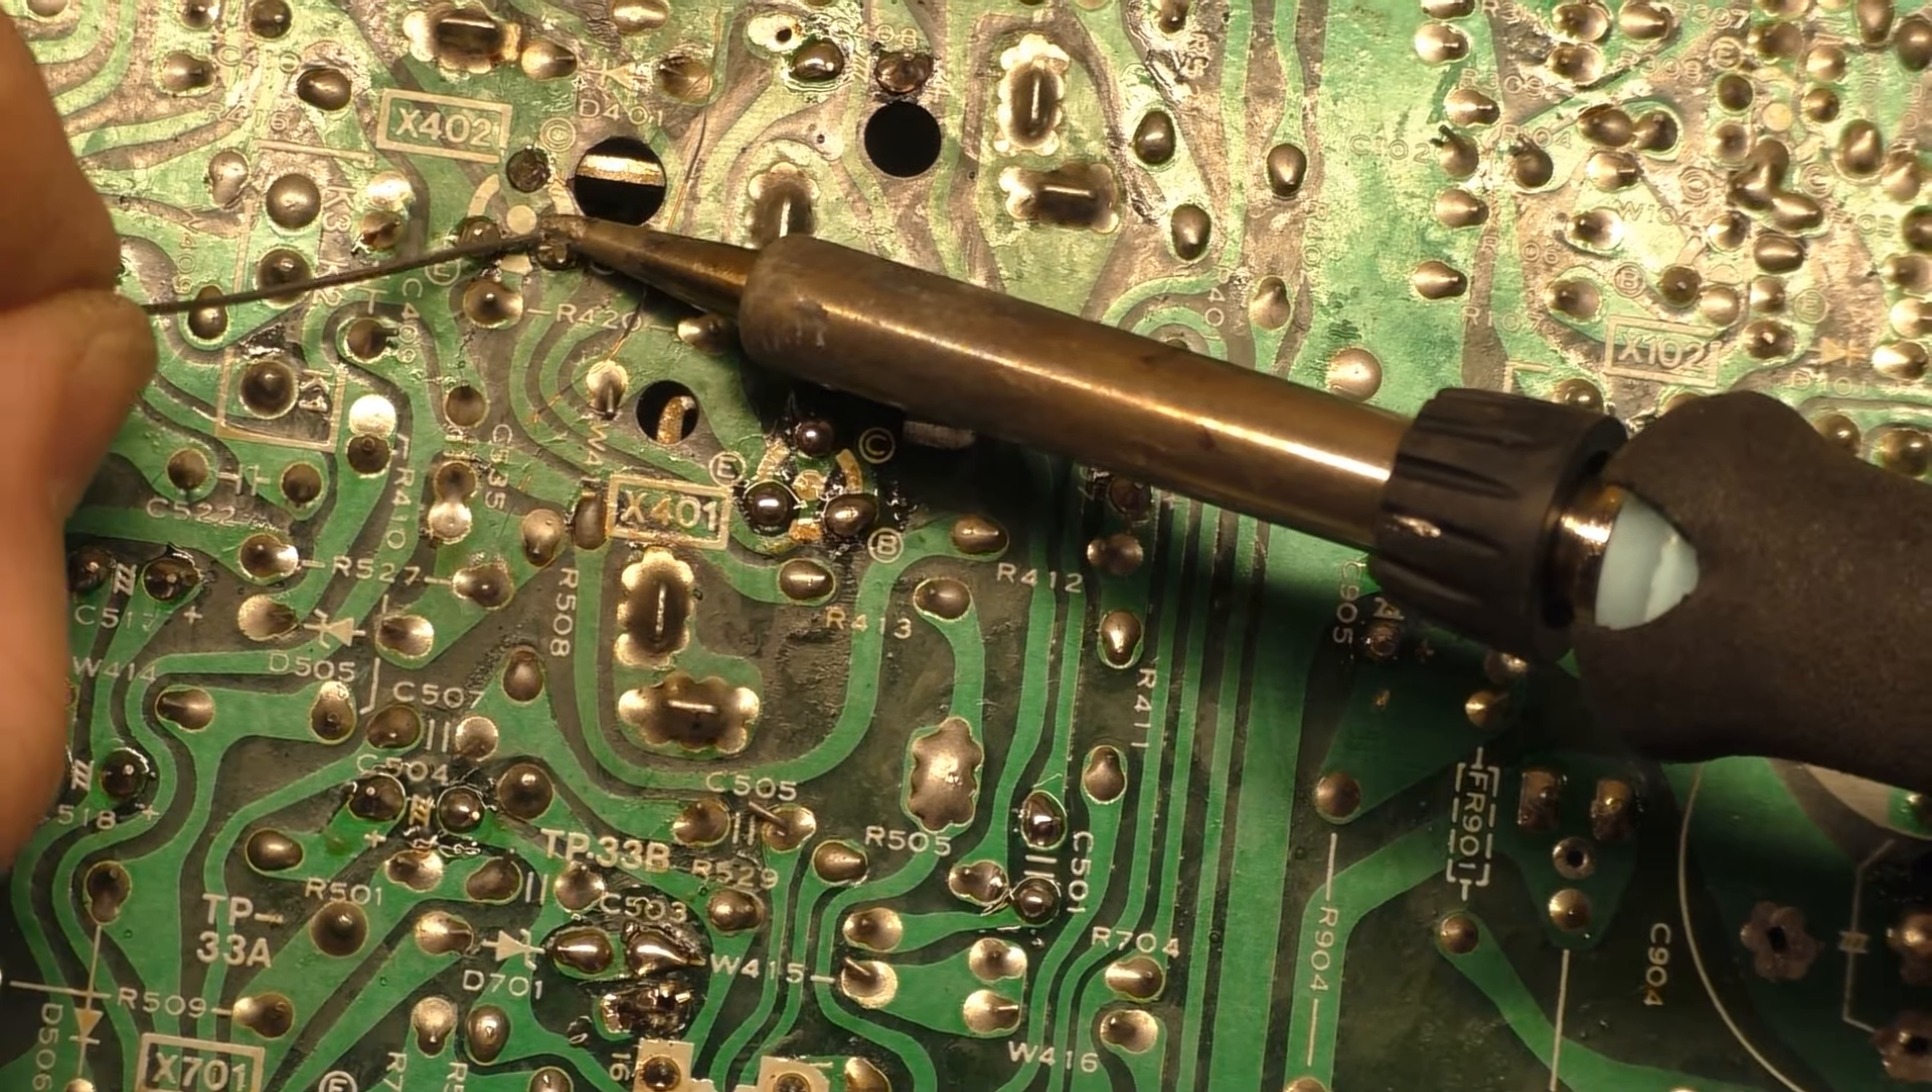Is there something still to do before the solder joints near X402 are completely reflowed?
Yes.